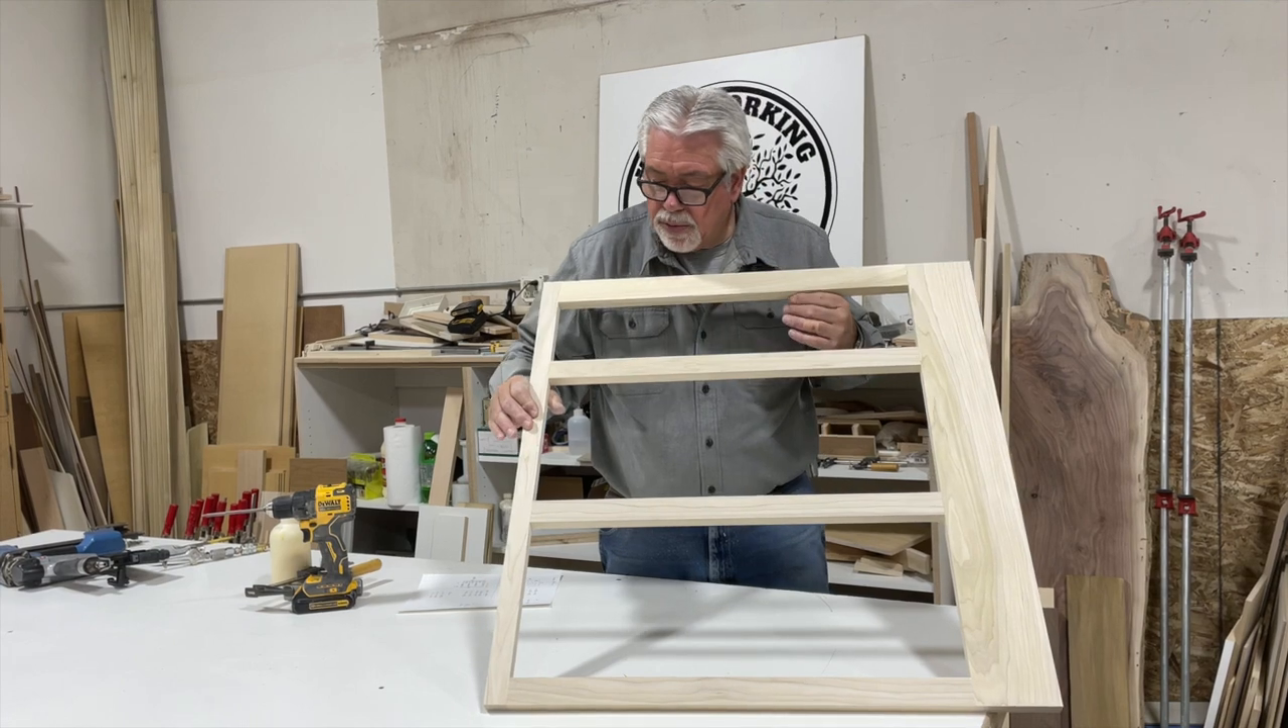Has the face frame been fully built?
Yes.